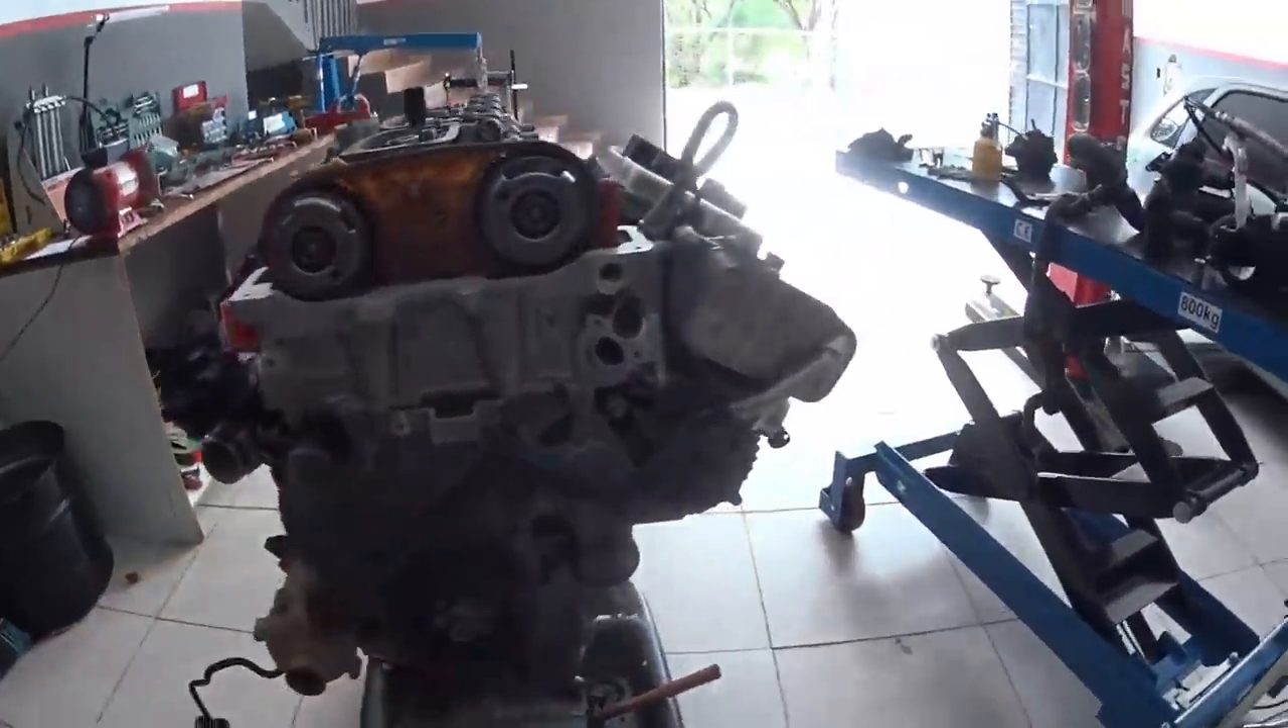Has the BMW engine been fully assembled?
No.